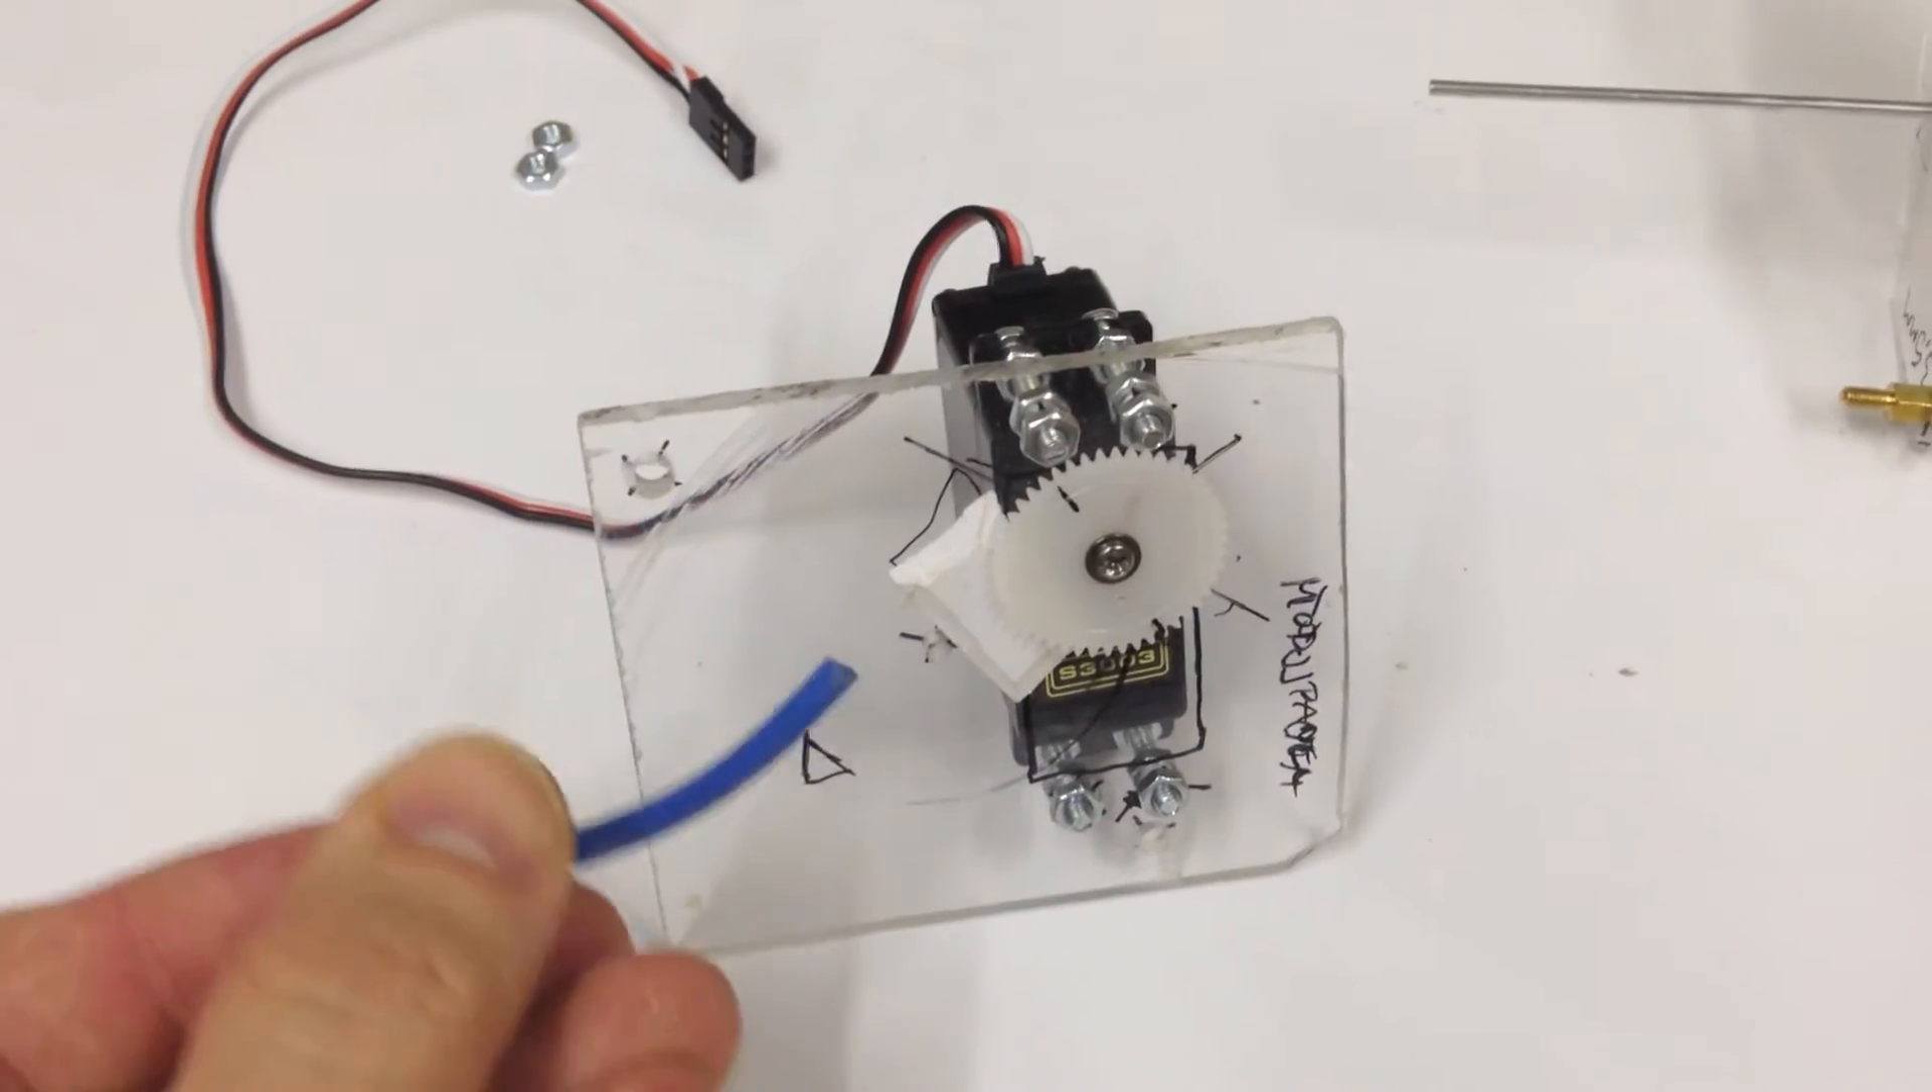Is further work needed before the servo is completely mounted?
No.